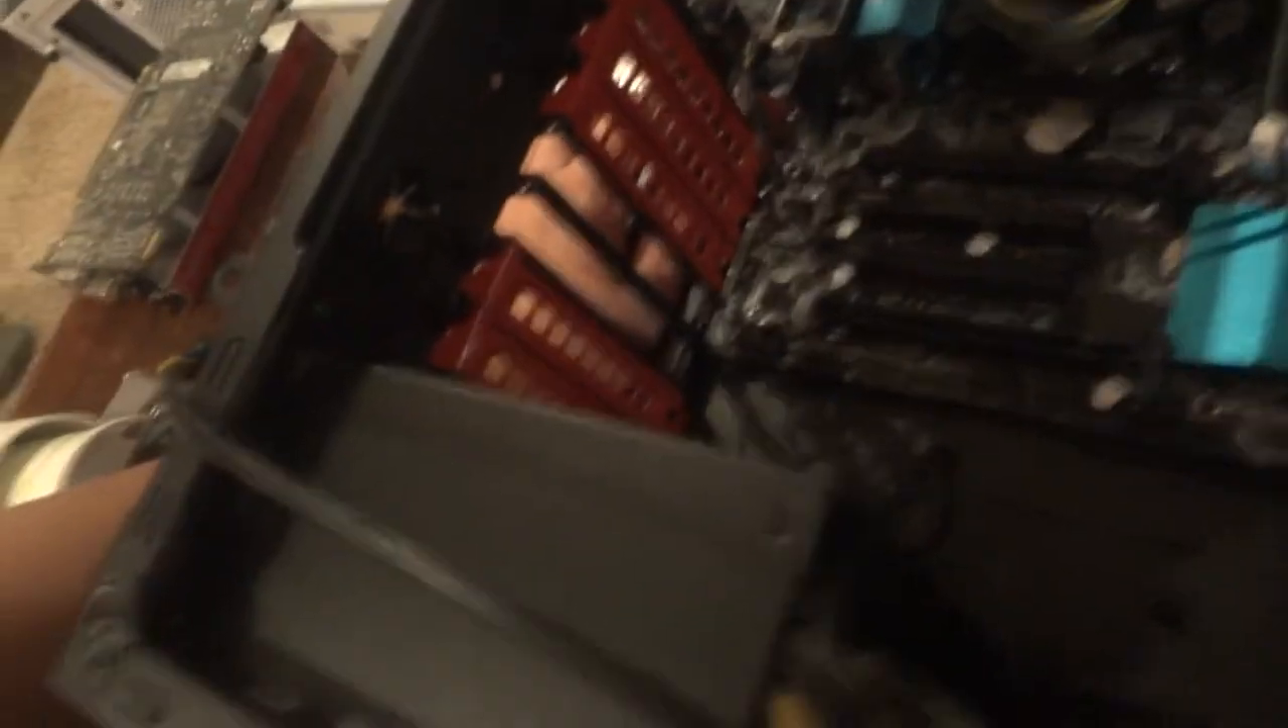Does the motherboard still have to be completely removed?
Yes.